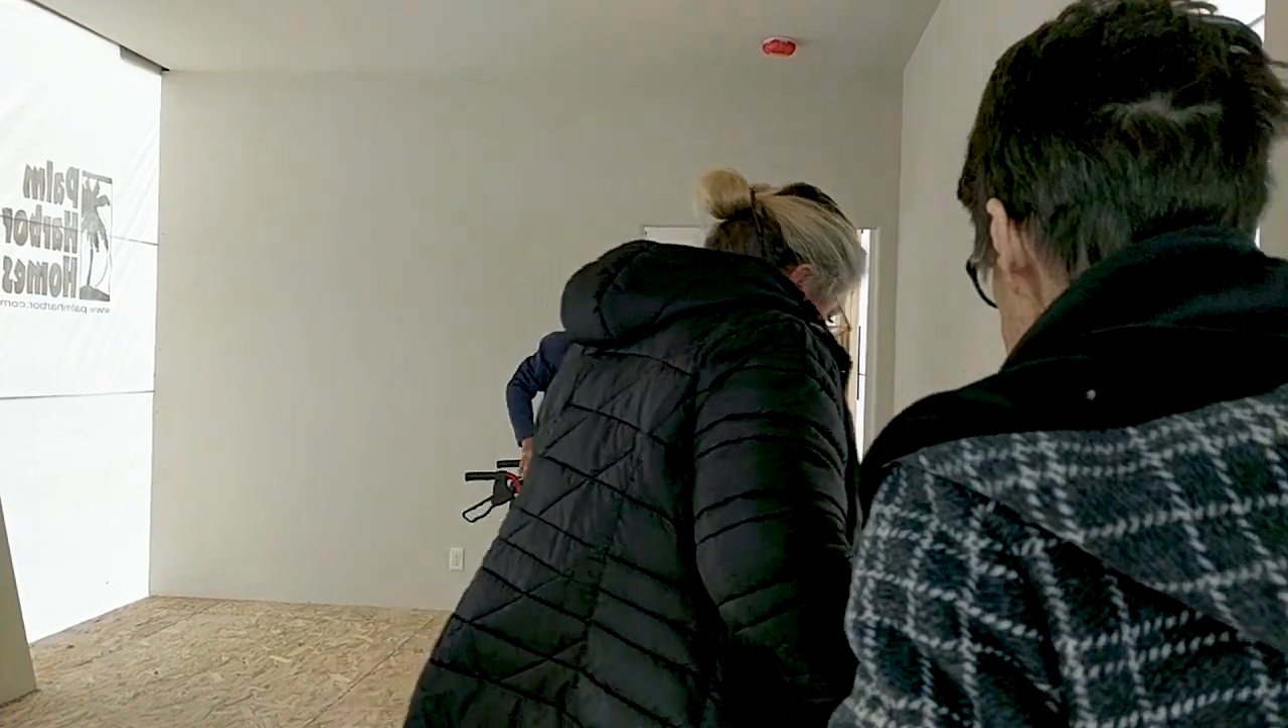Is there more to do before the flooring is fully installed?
Yes.